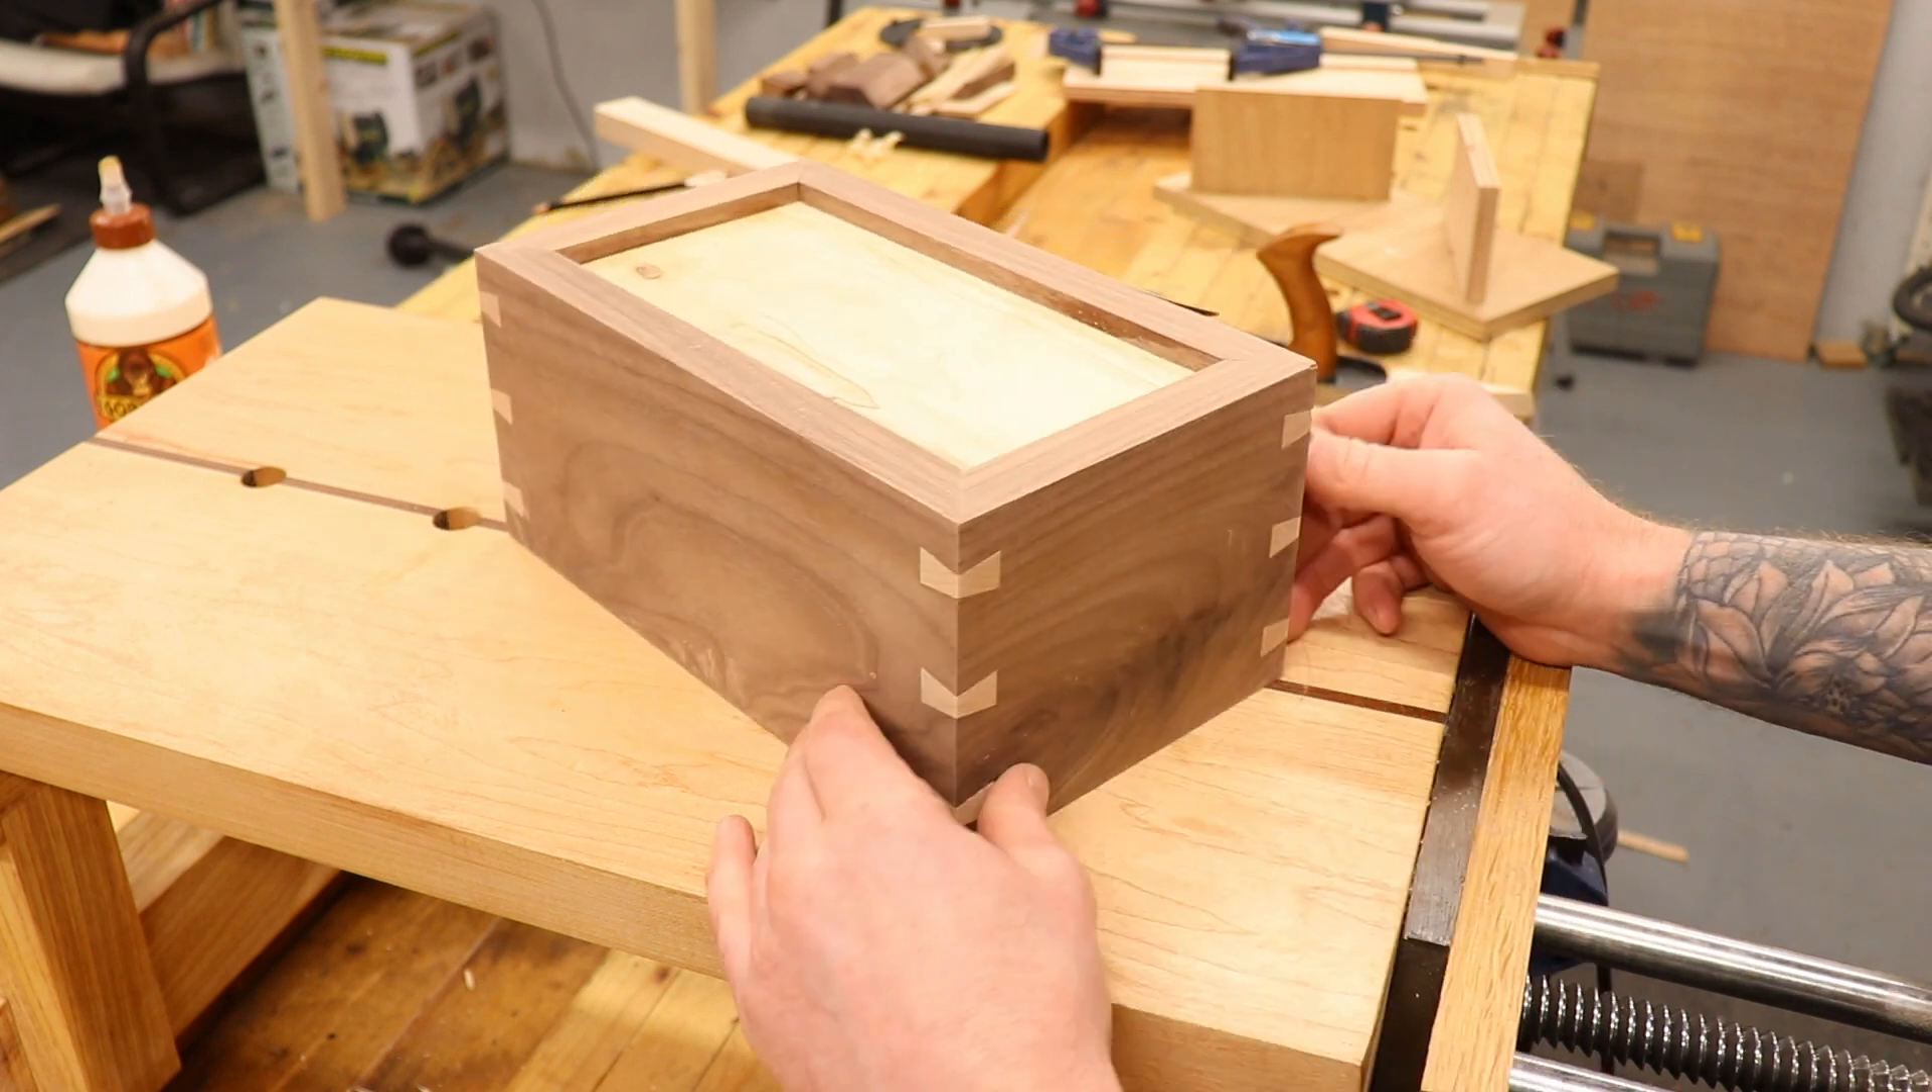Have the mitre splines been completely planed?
Yes.